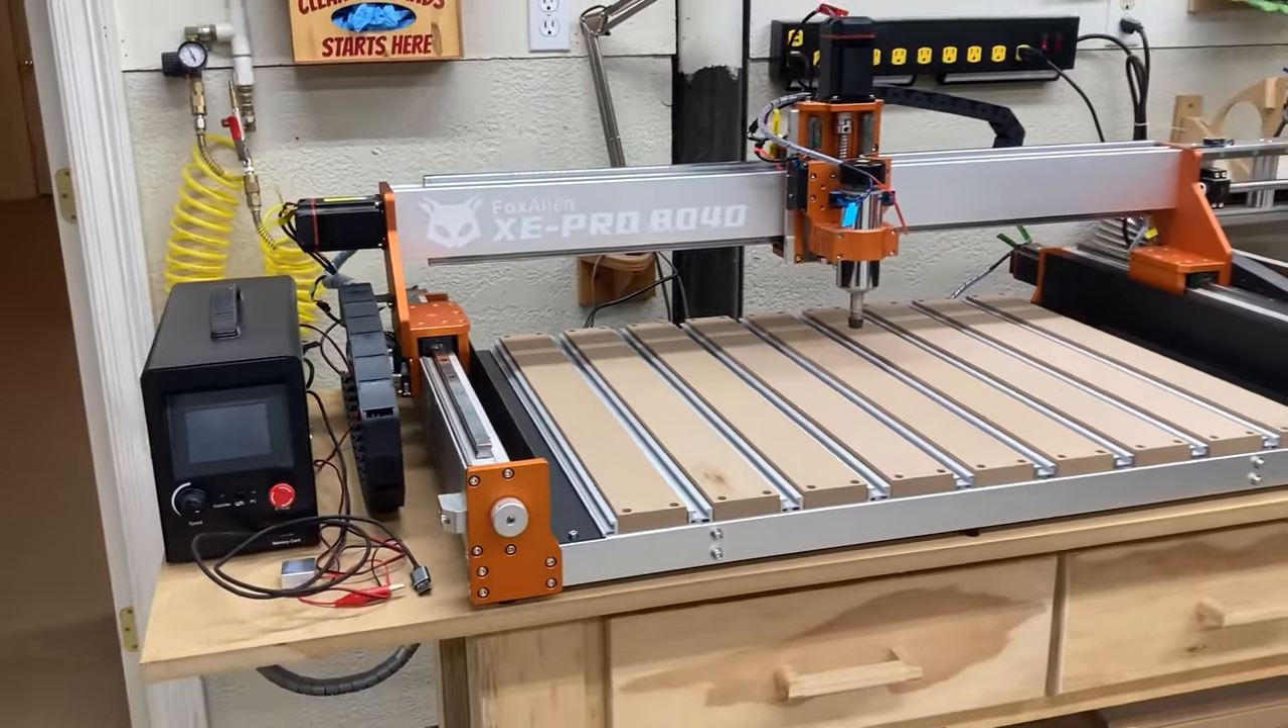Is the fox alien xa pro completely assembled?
Yes.